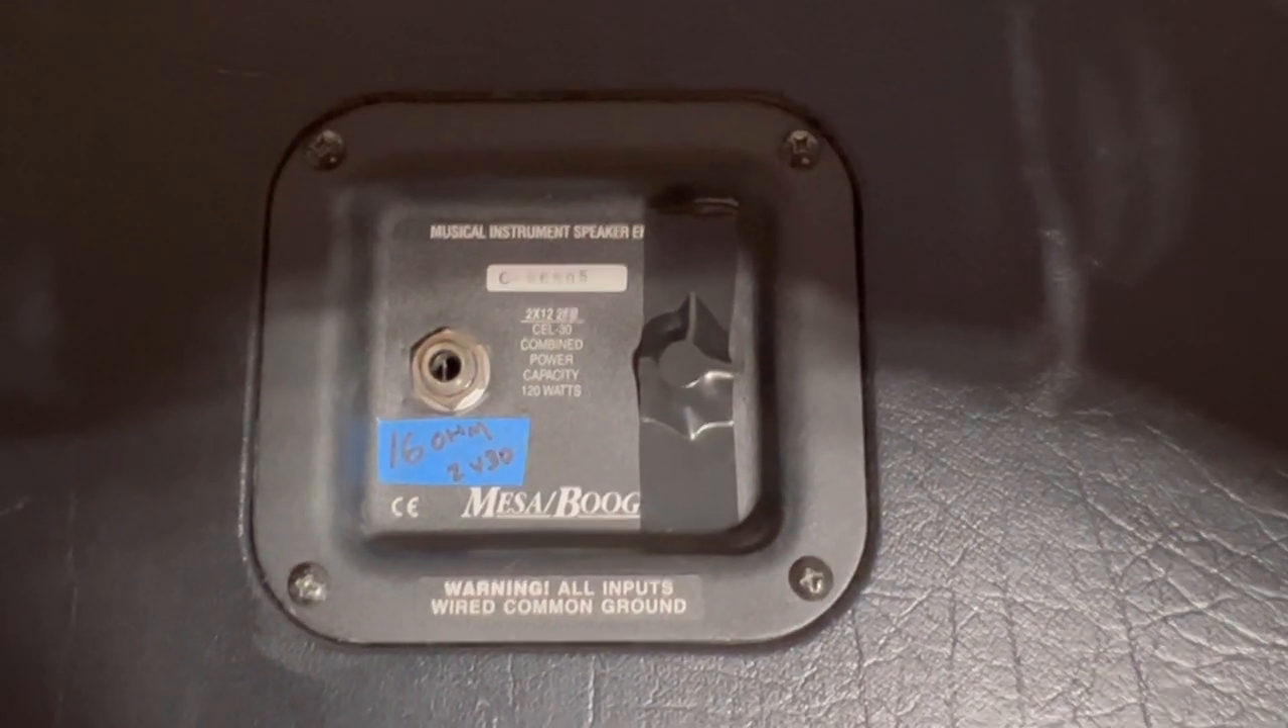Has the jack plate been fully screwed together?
Yes.